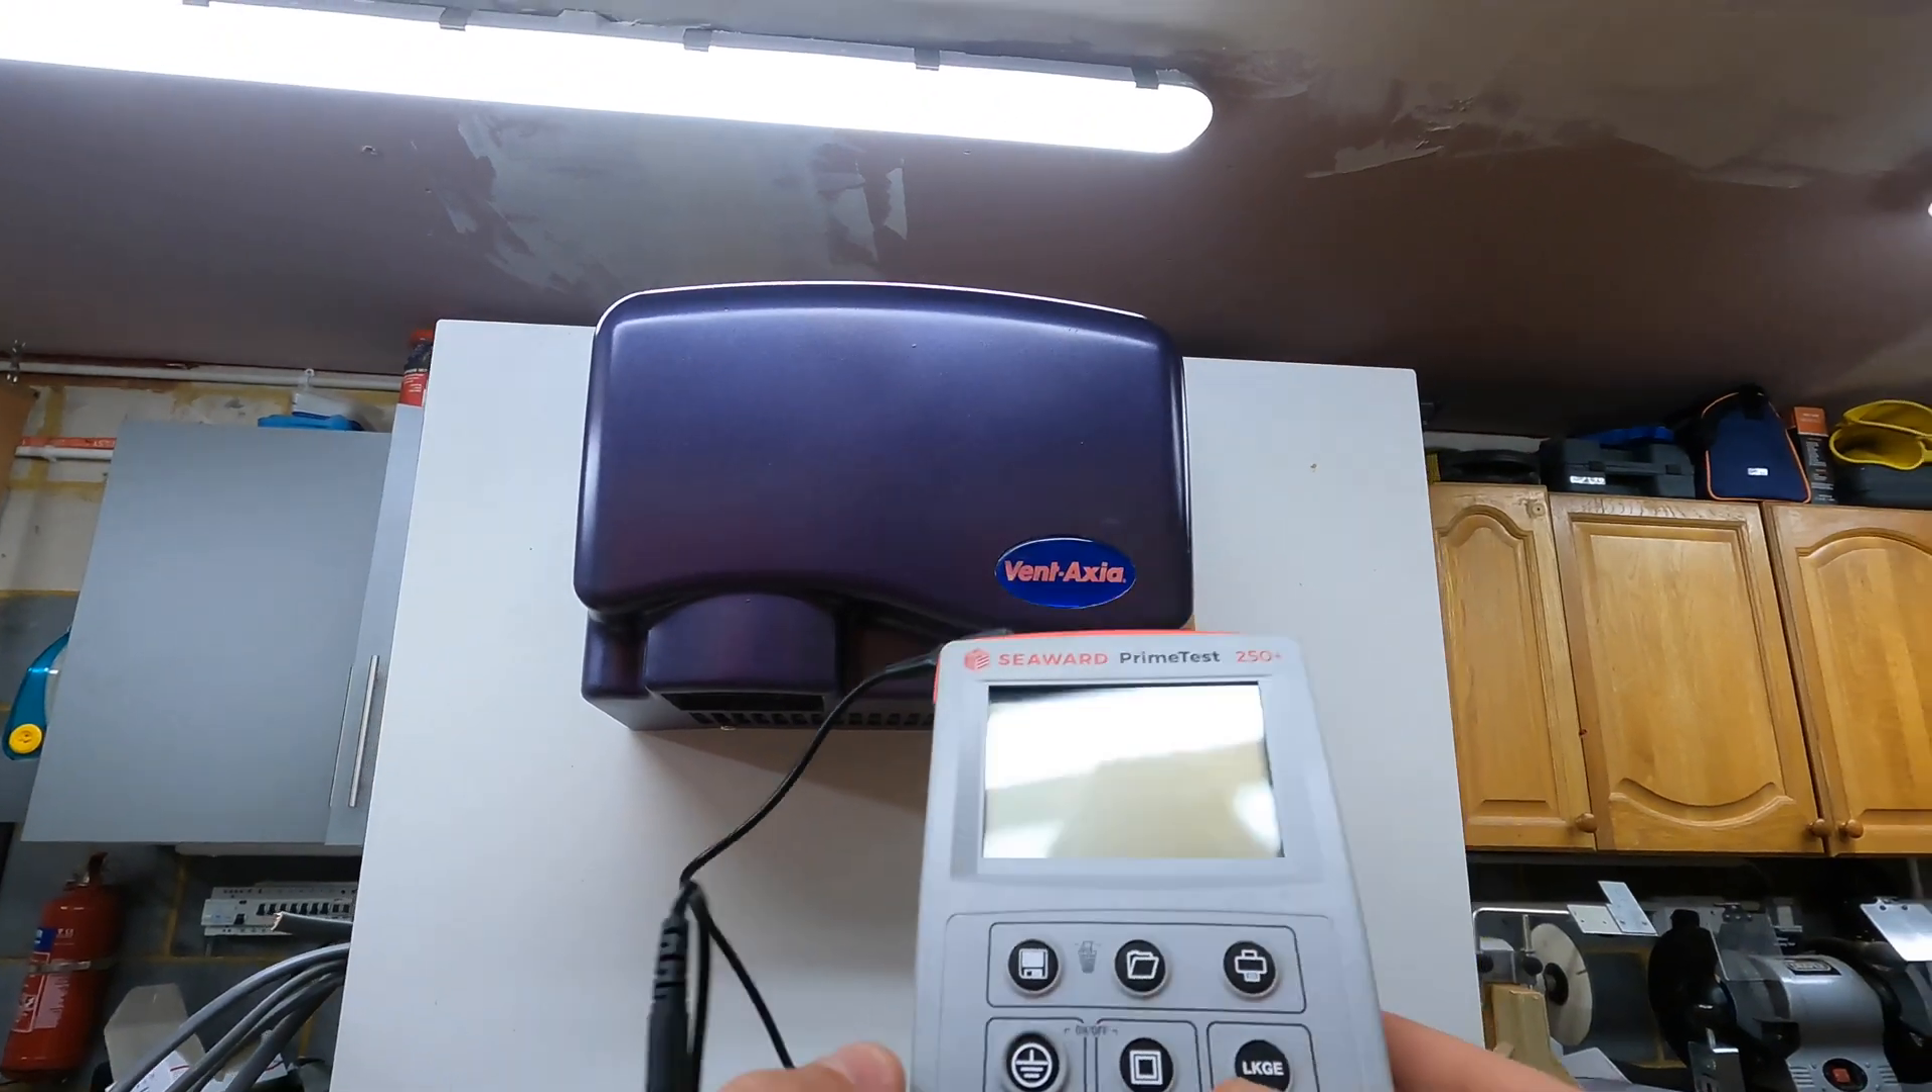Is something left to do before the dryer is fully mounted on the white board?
No.